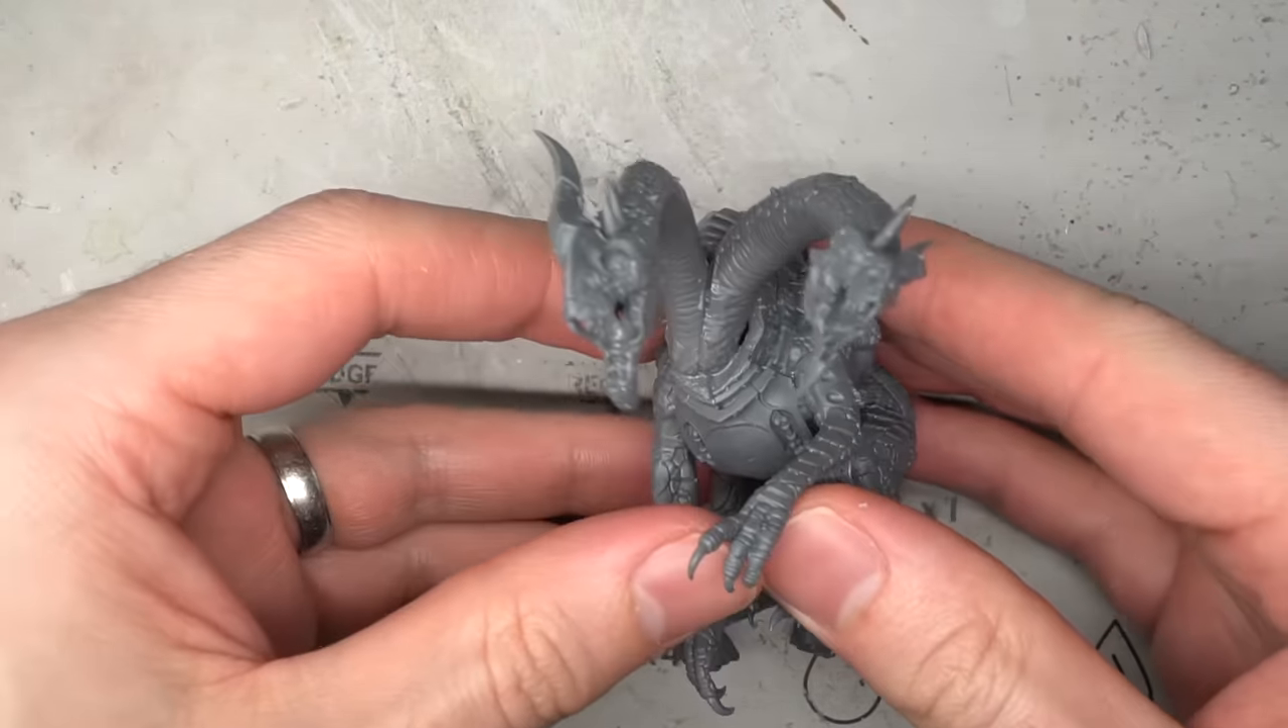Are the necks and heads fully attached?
Yes.